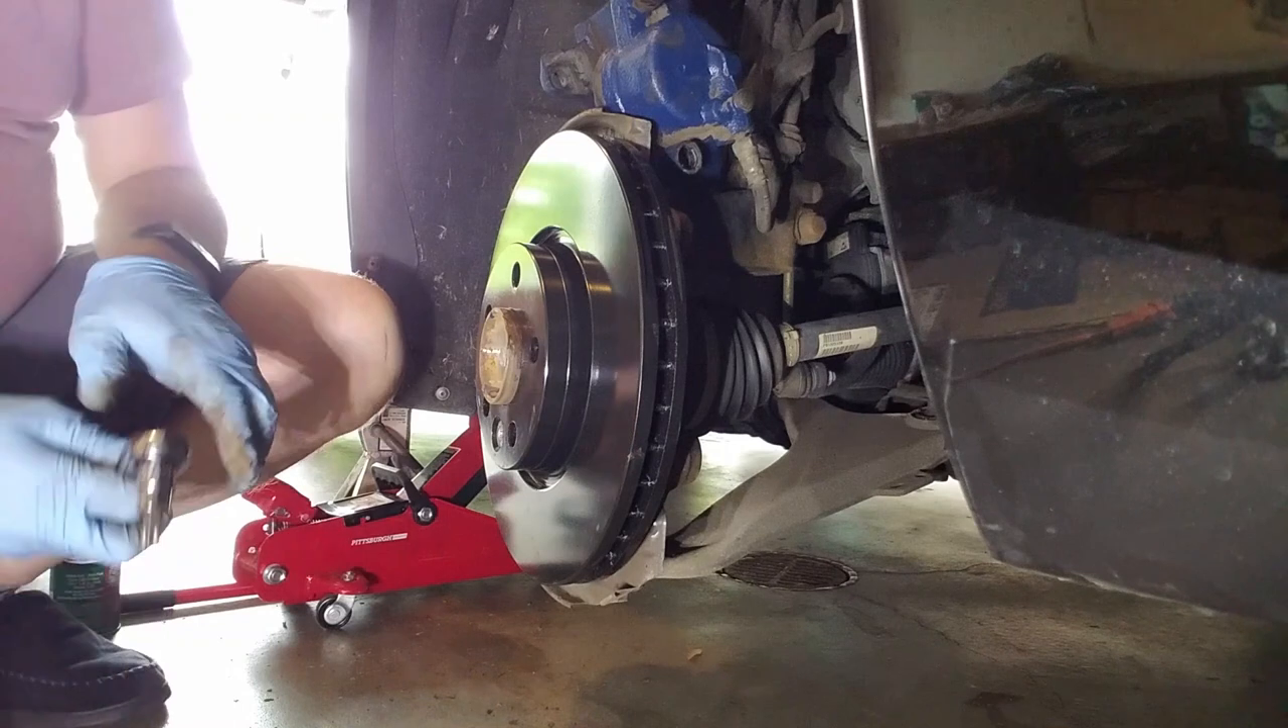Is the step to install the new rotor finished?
Yes.